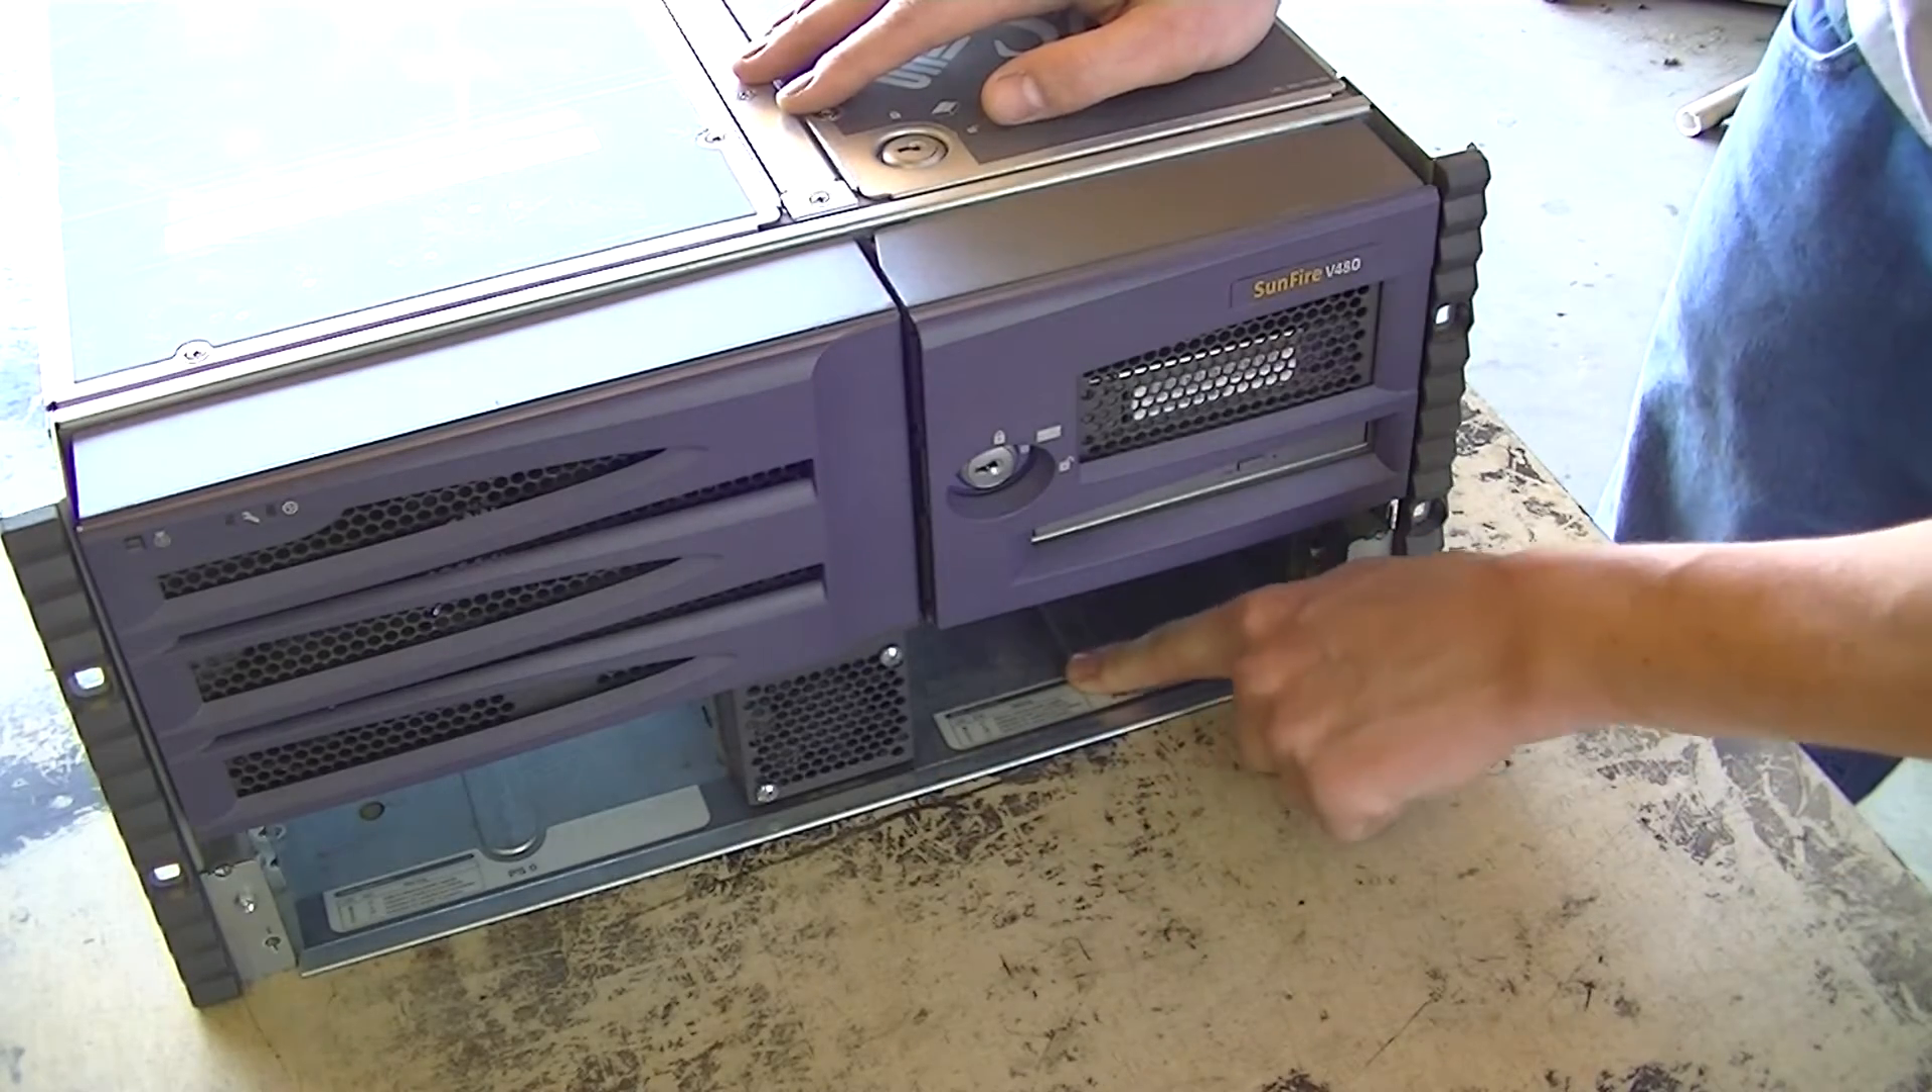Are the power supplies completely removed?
Yes.